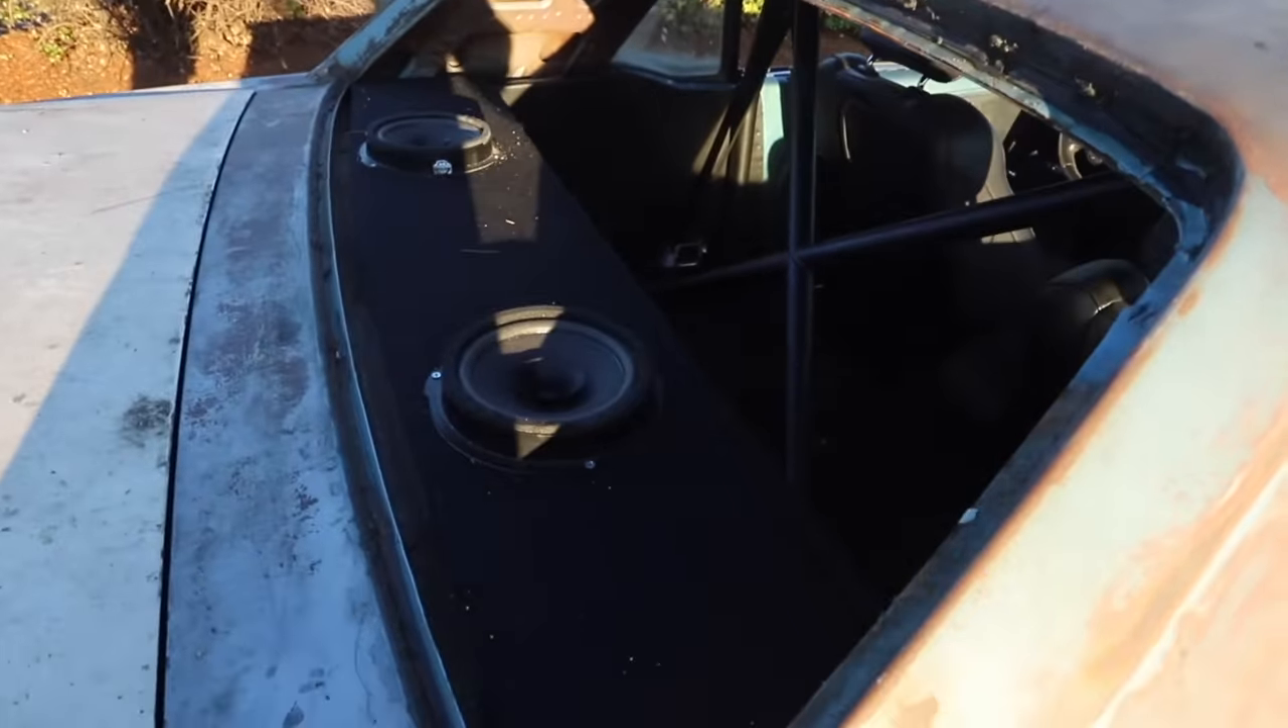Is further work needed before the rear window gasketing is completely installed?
Yes.